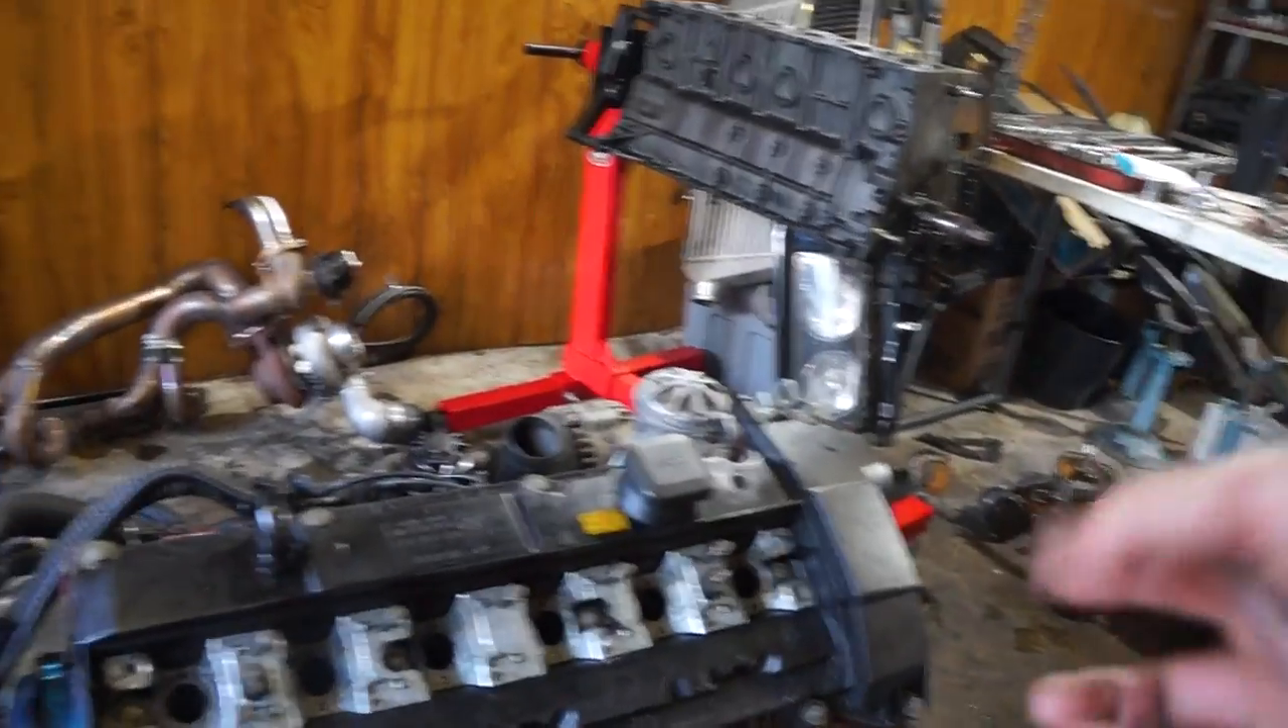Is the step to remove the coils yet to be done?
No.